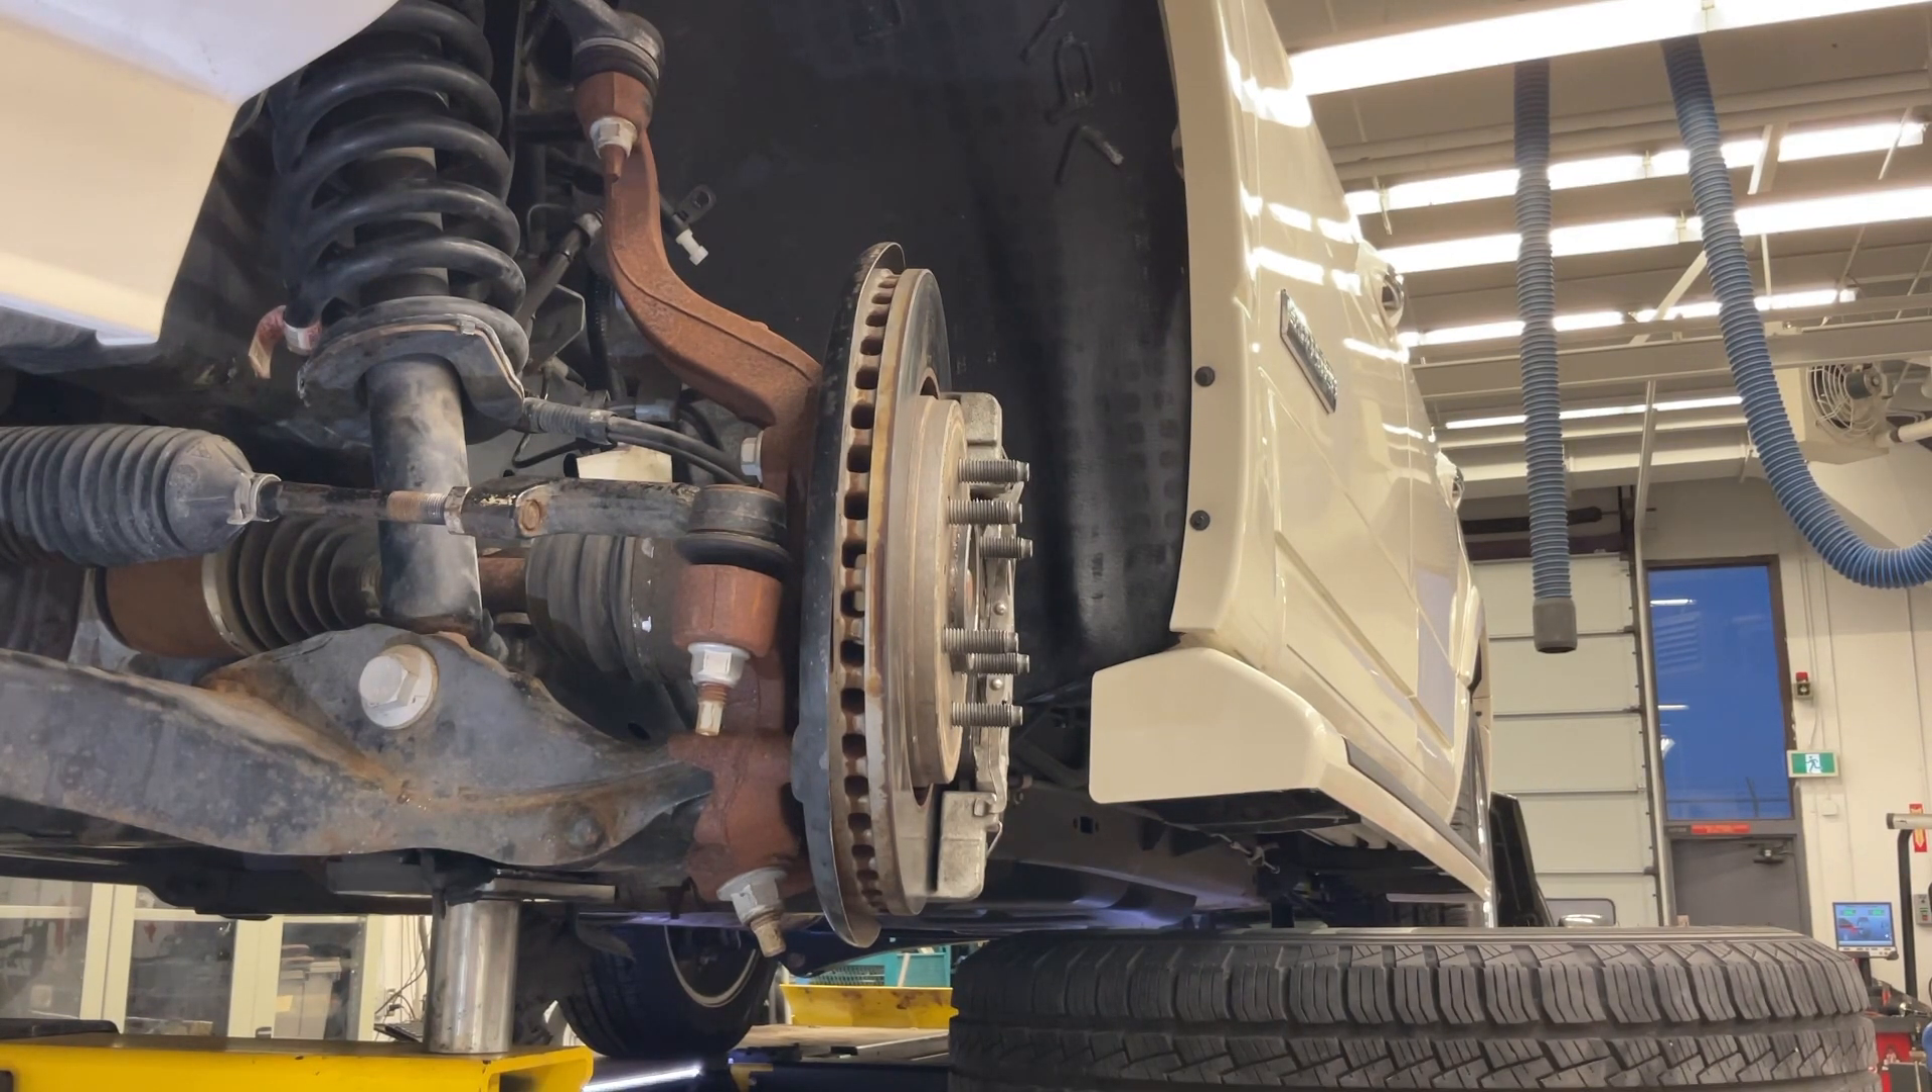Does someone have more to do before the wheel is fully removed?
No.